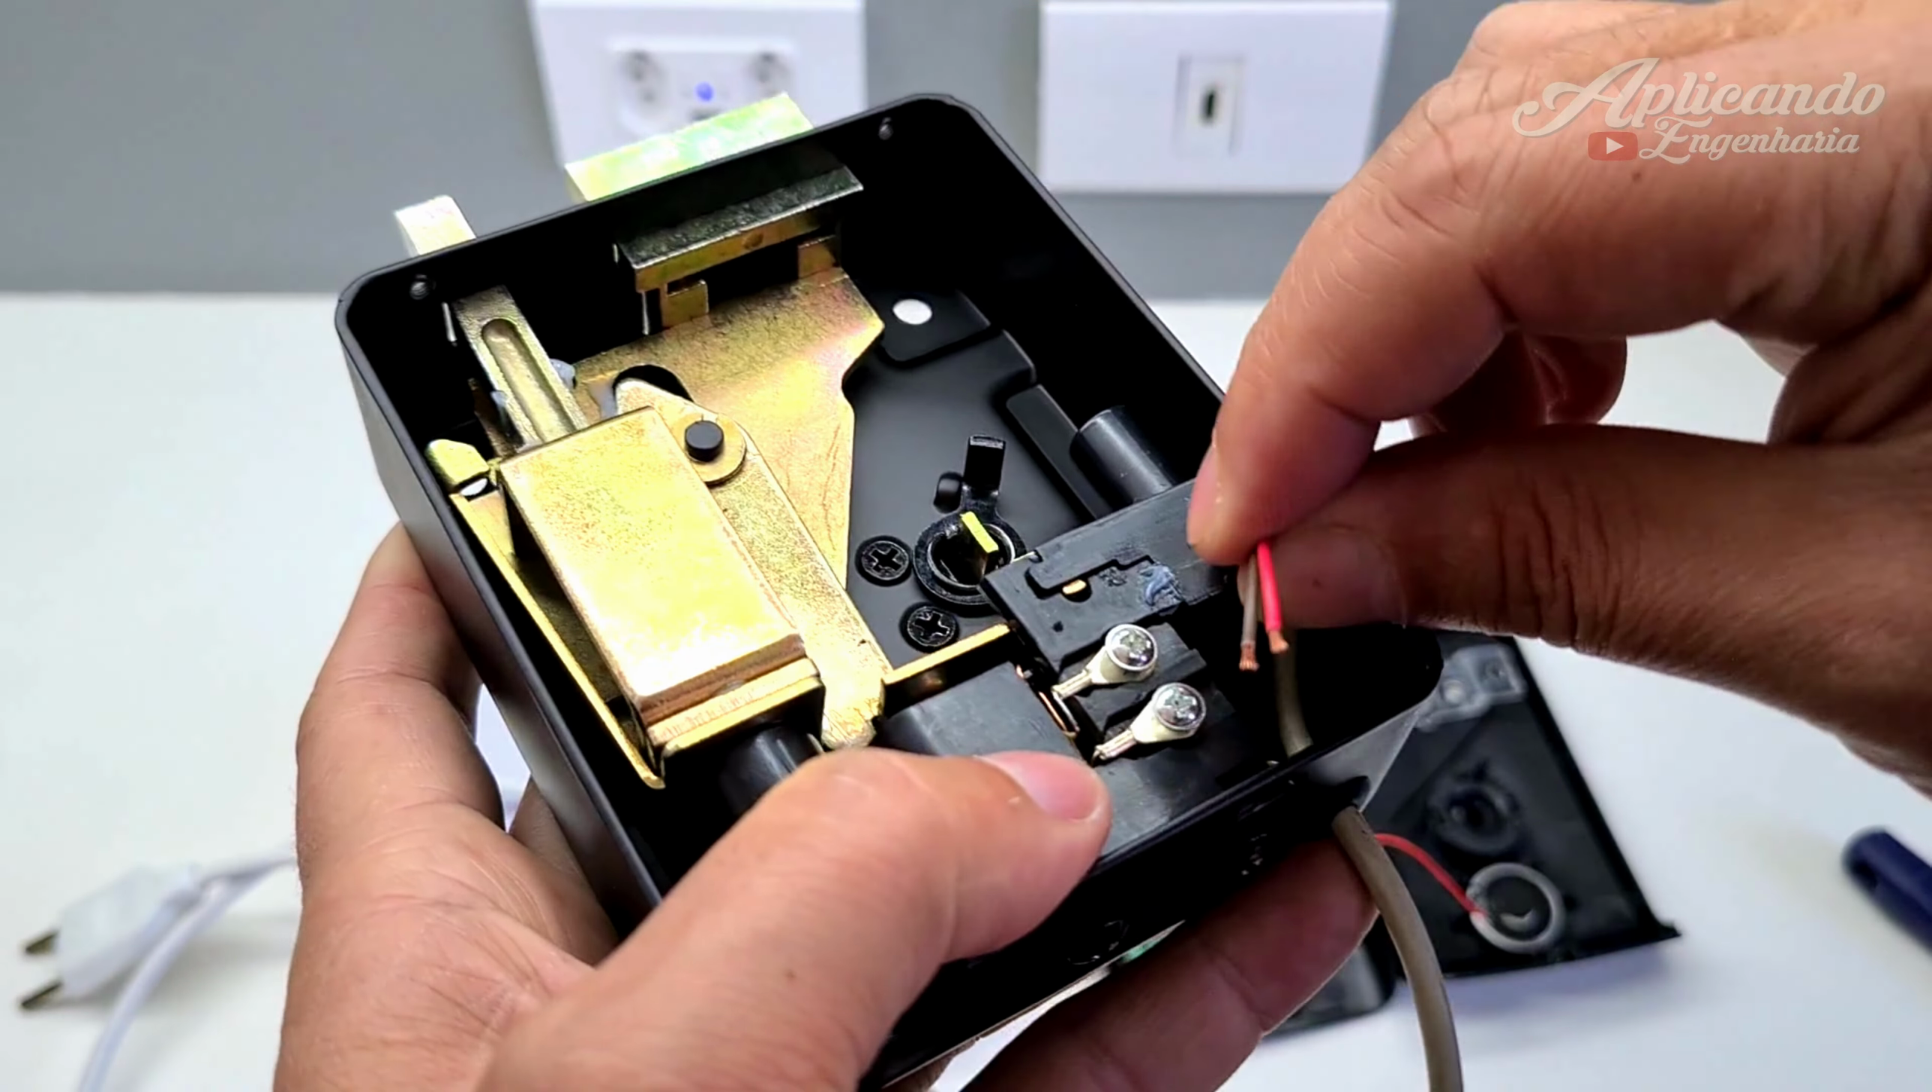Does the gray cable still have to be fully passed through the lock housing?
No.